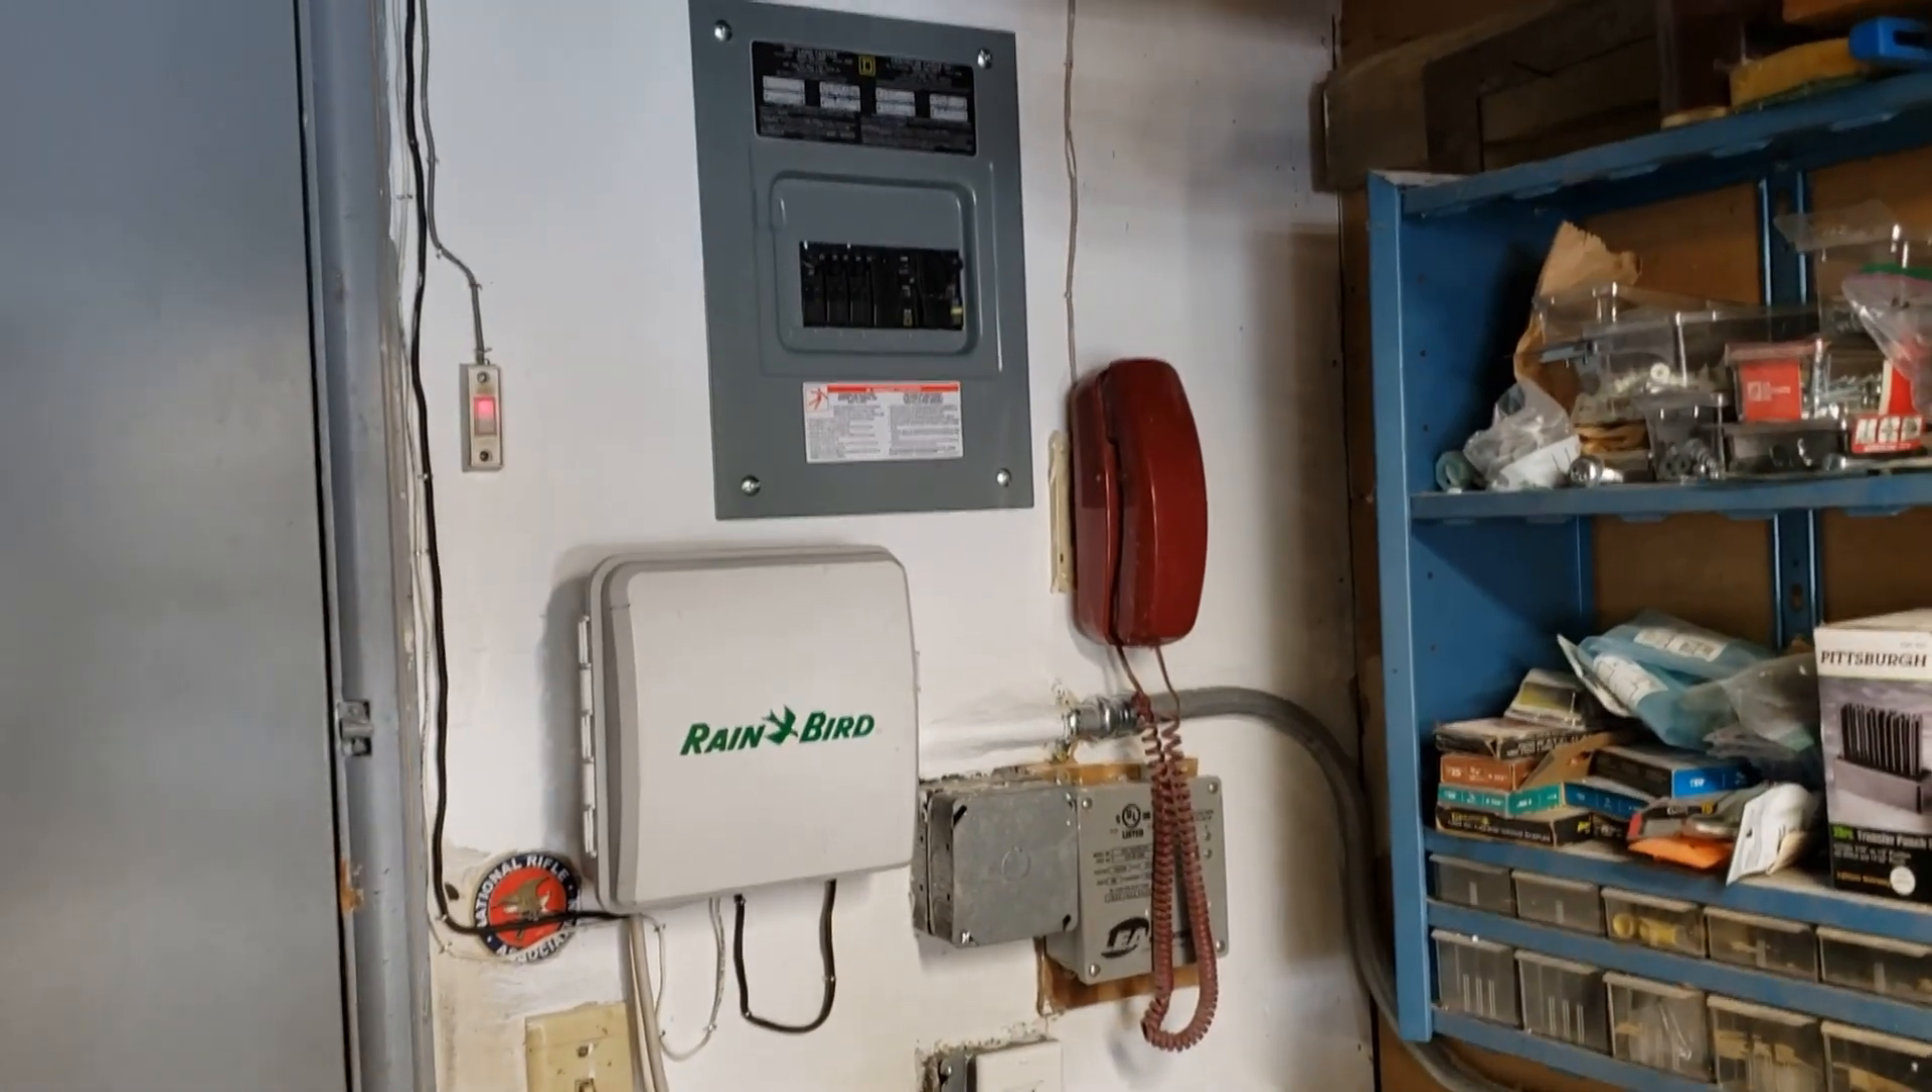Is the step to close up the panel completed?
Yes.